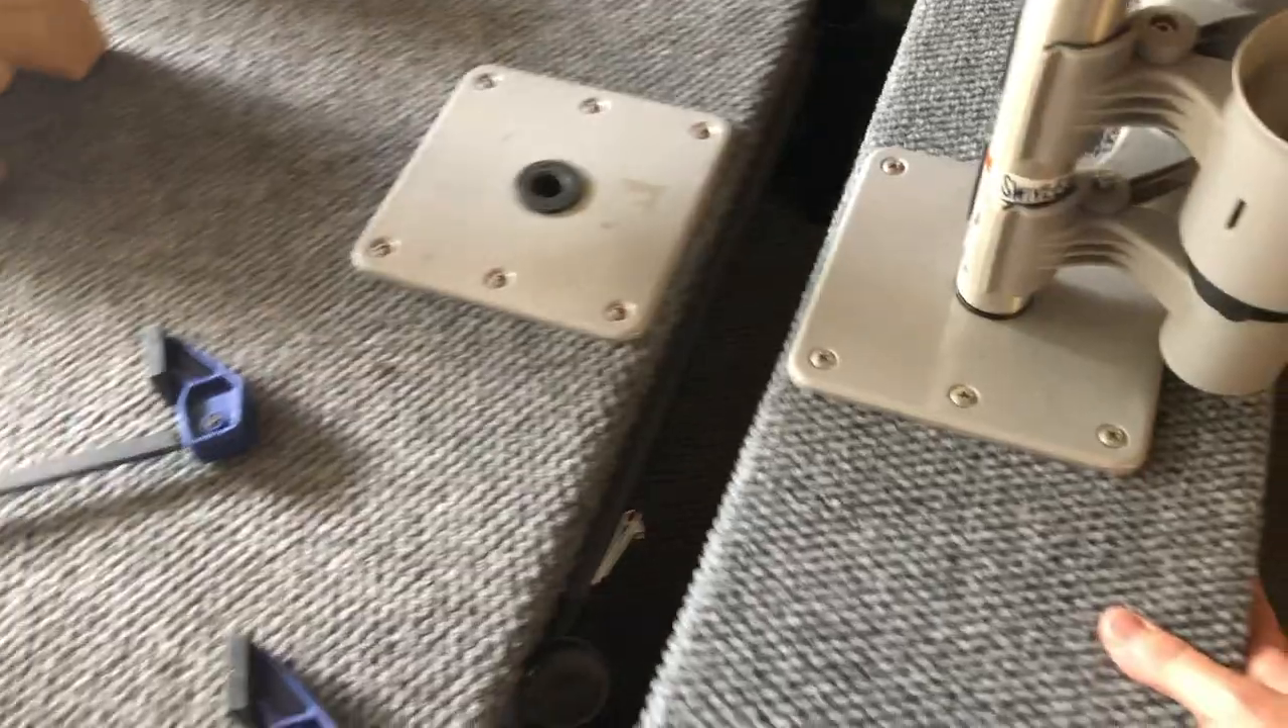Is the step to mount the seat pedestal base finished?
Yes.